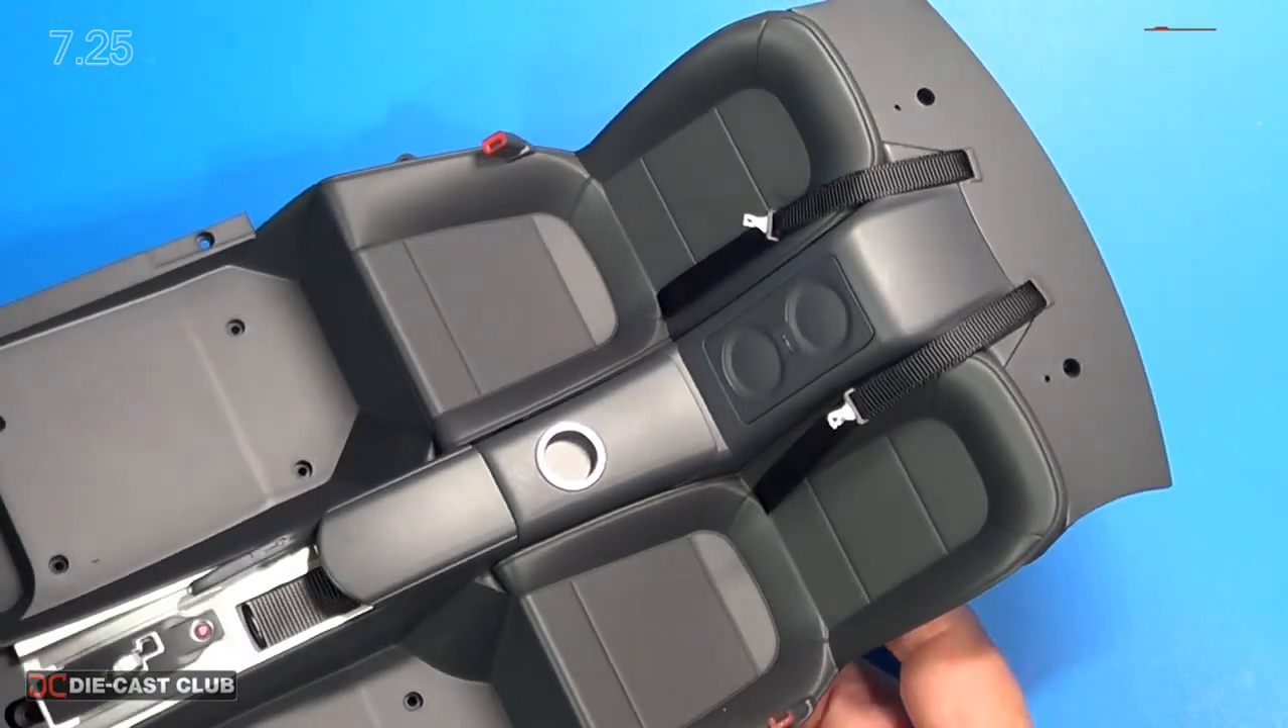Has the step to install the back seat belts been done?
Yes.